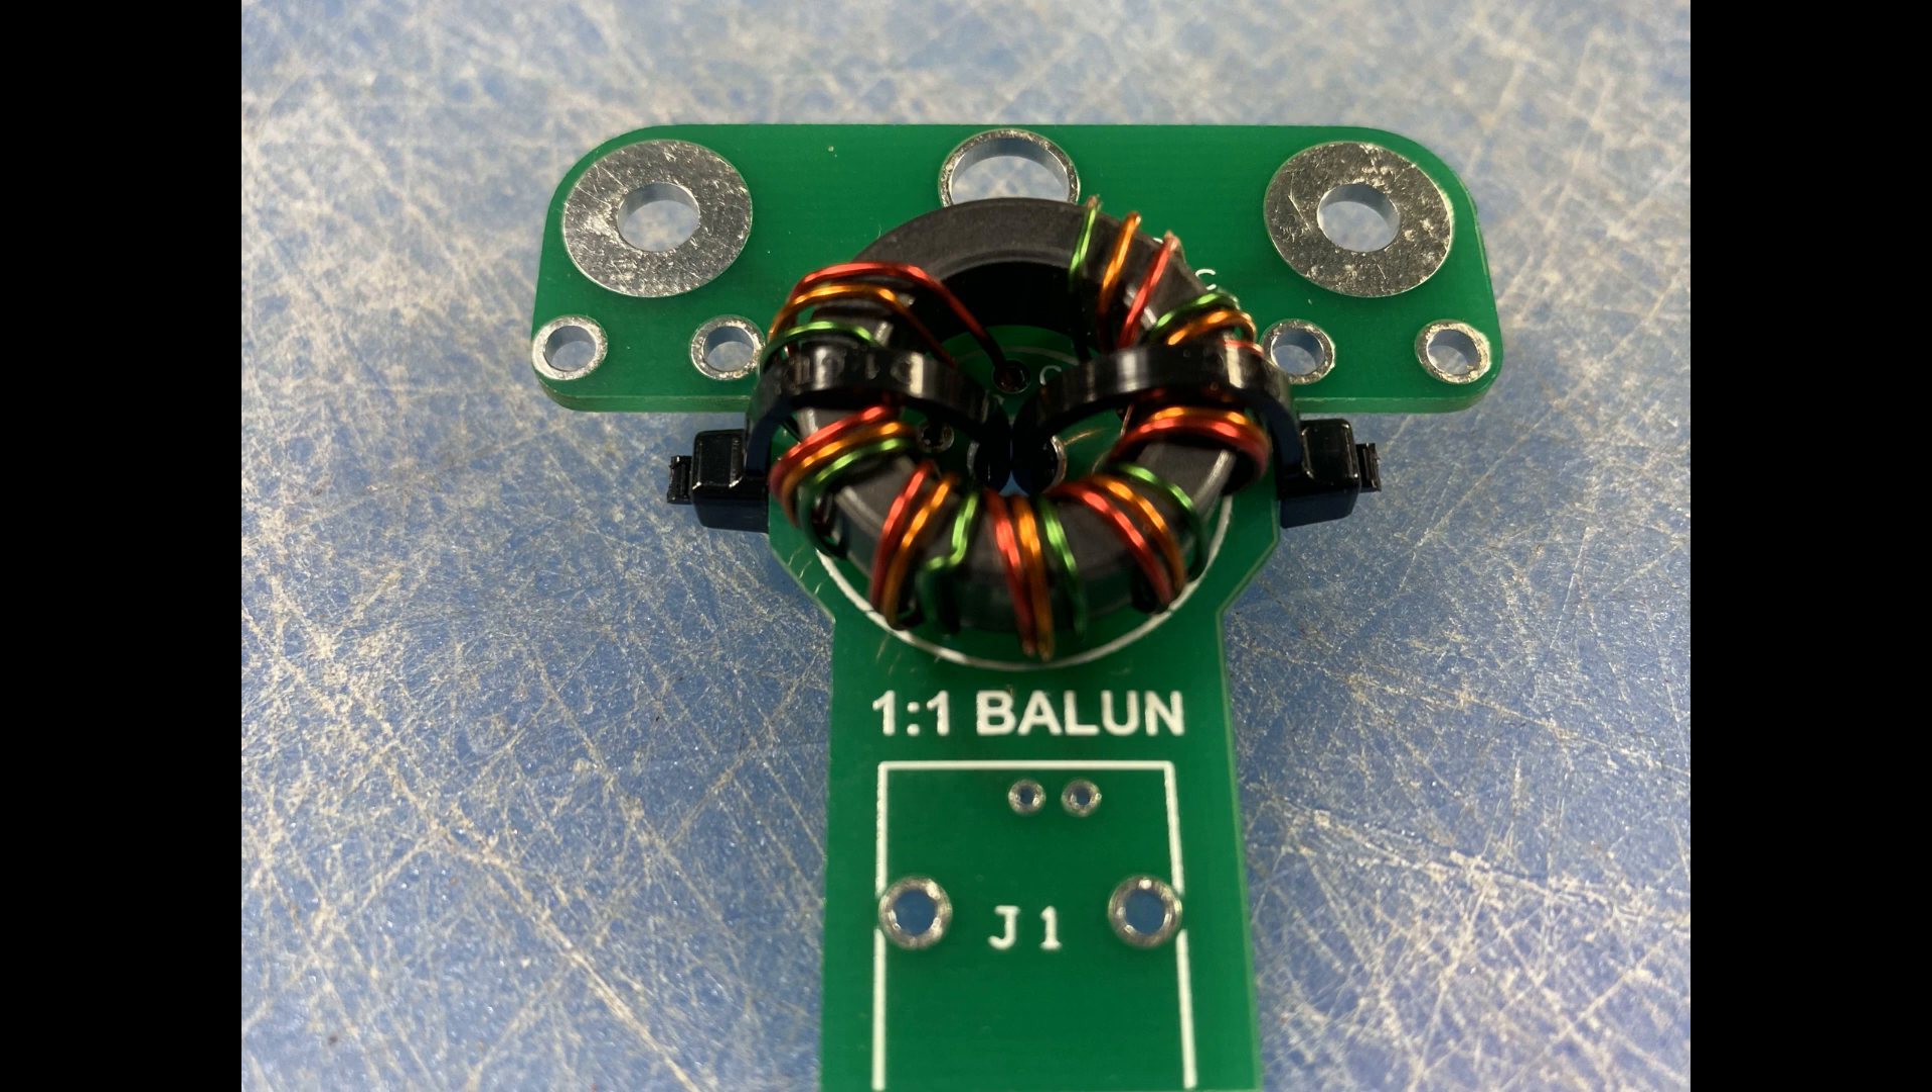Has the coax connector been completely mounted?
No.